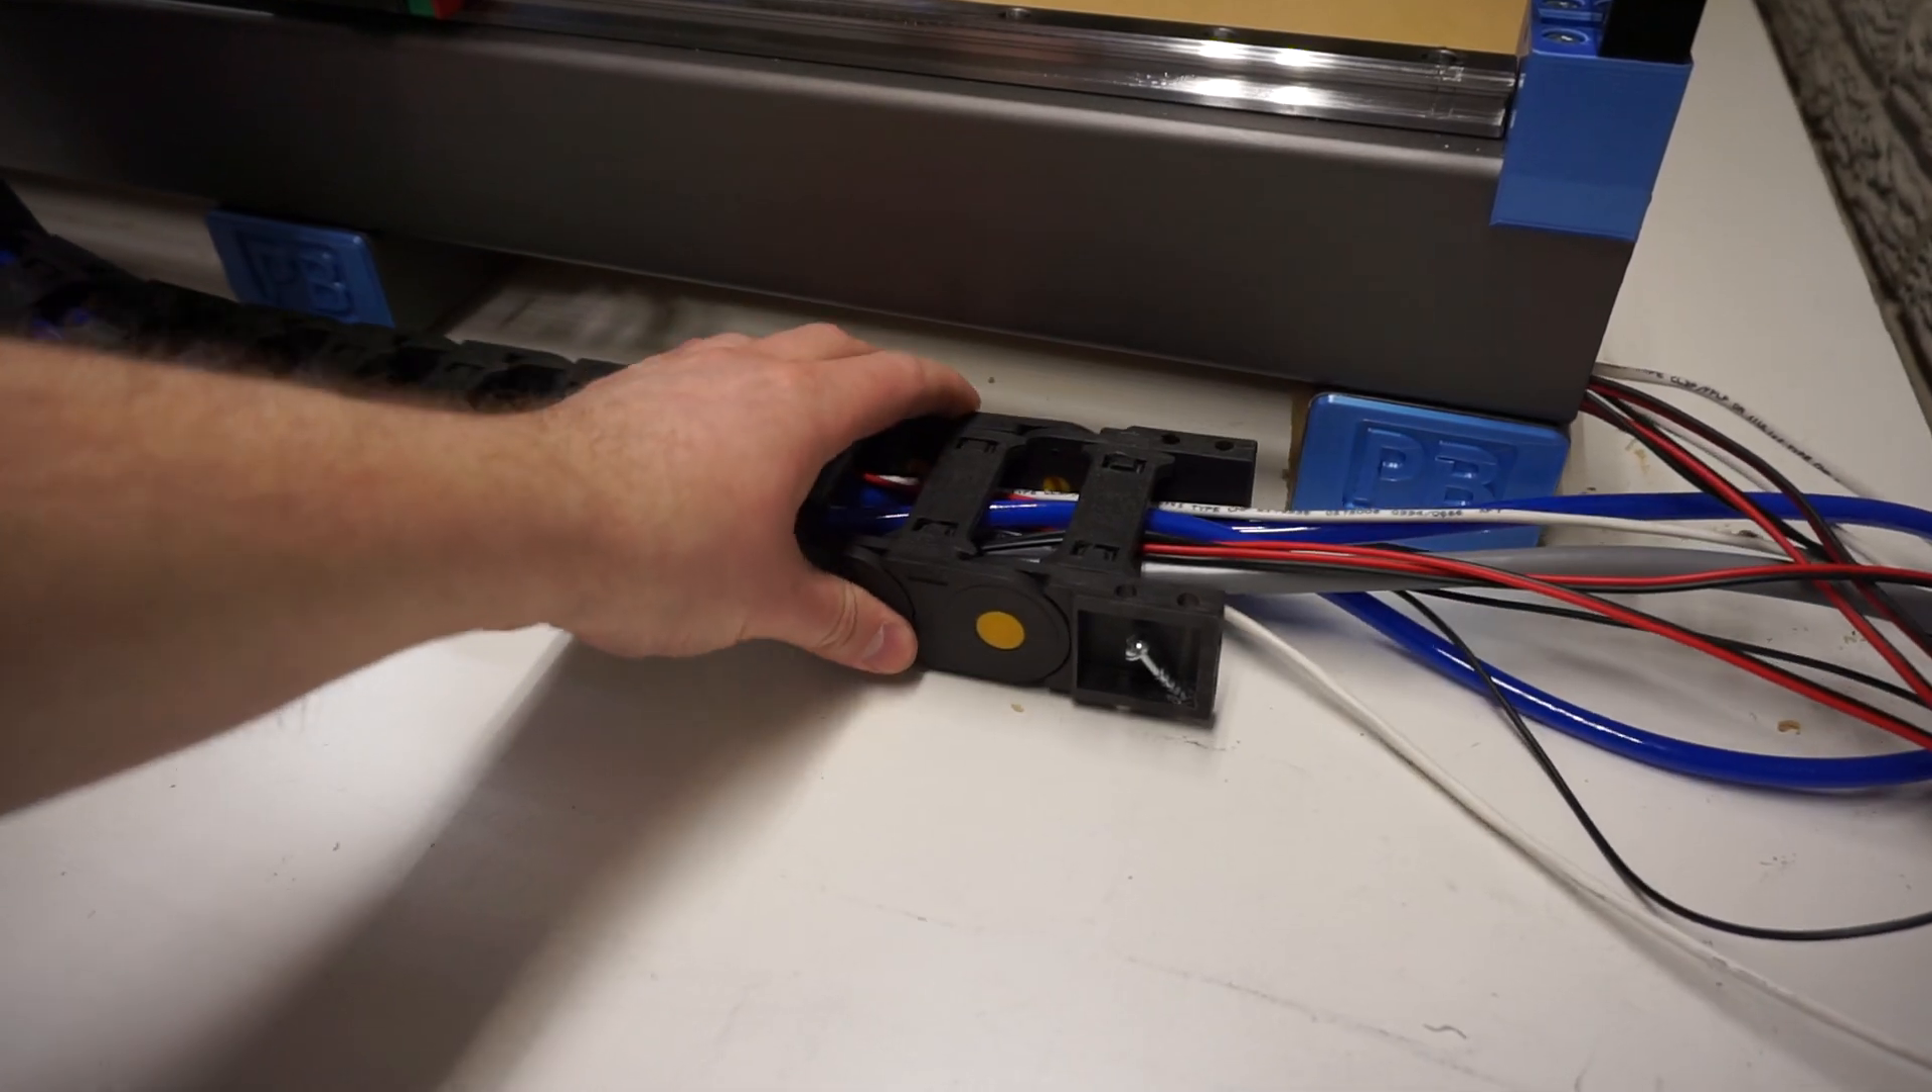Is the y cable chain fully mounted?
No.